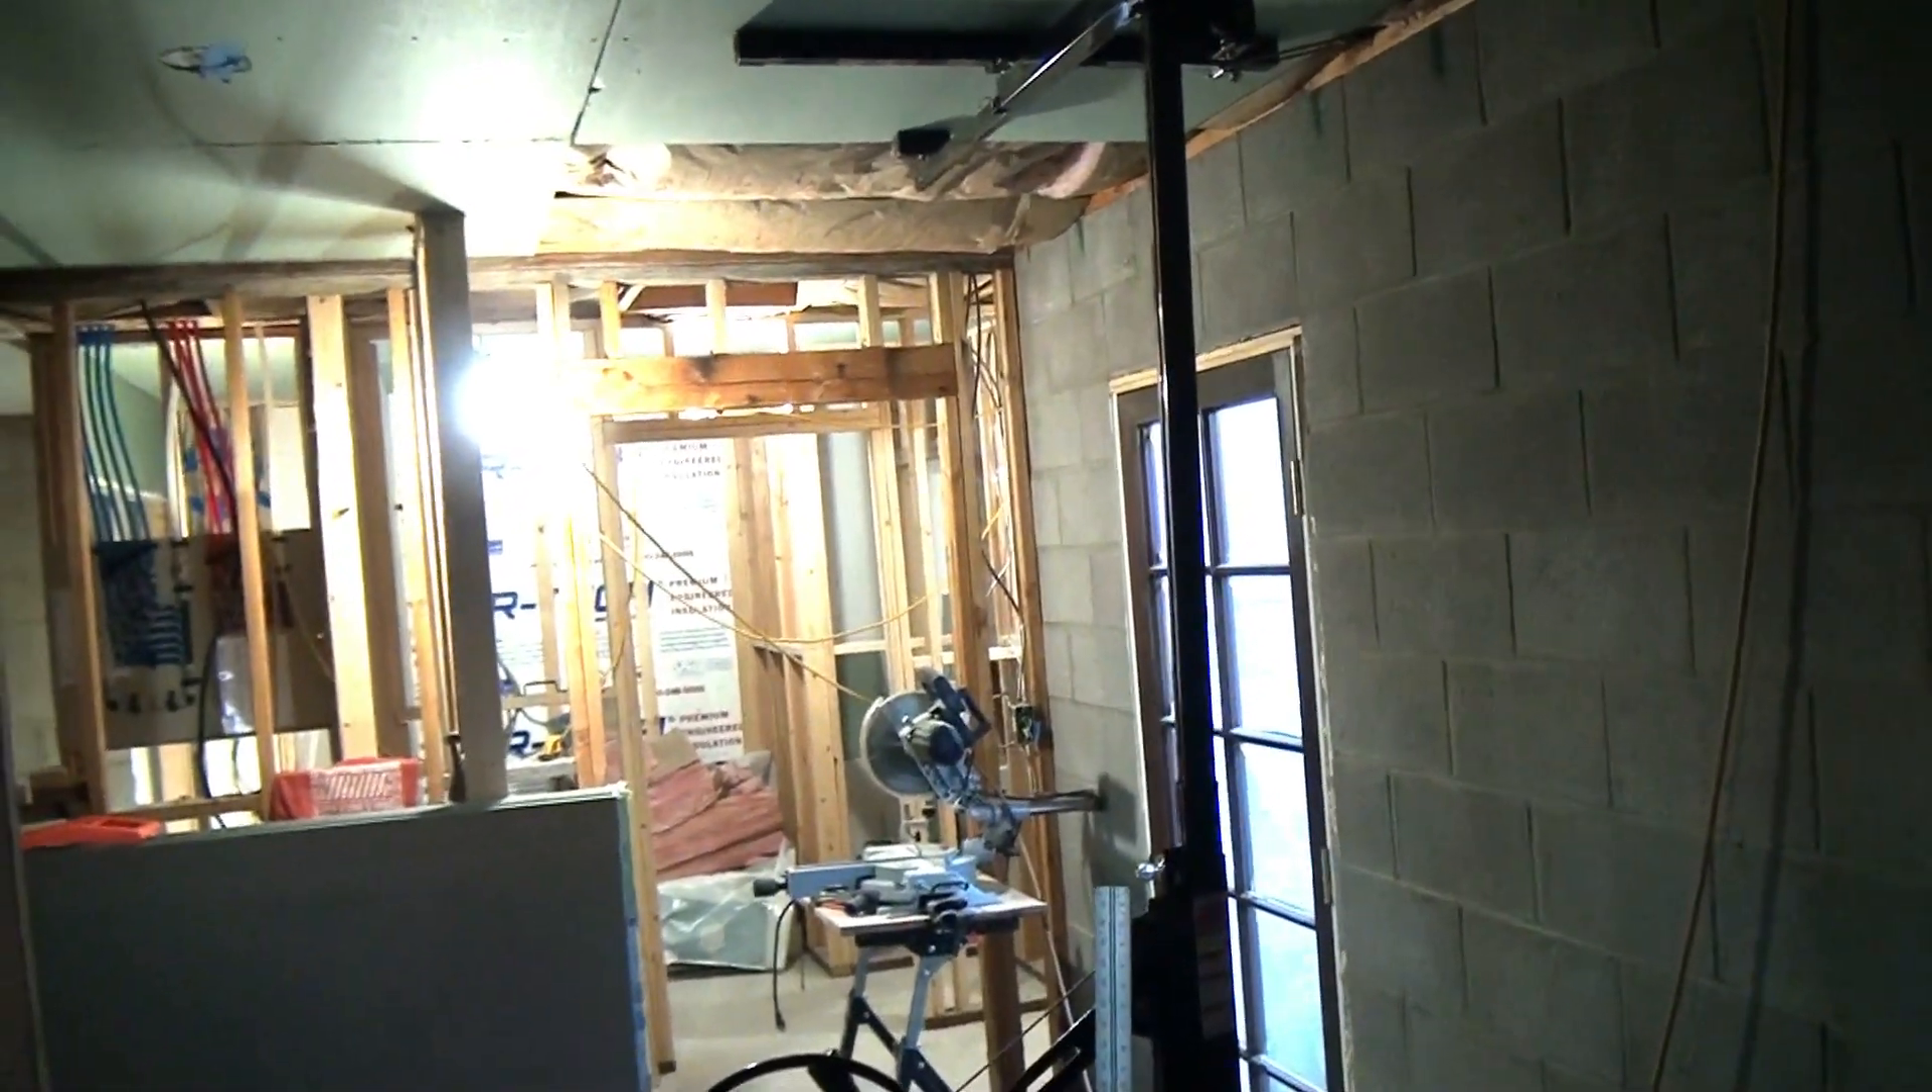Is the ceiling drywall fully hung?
No.